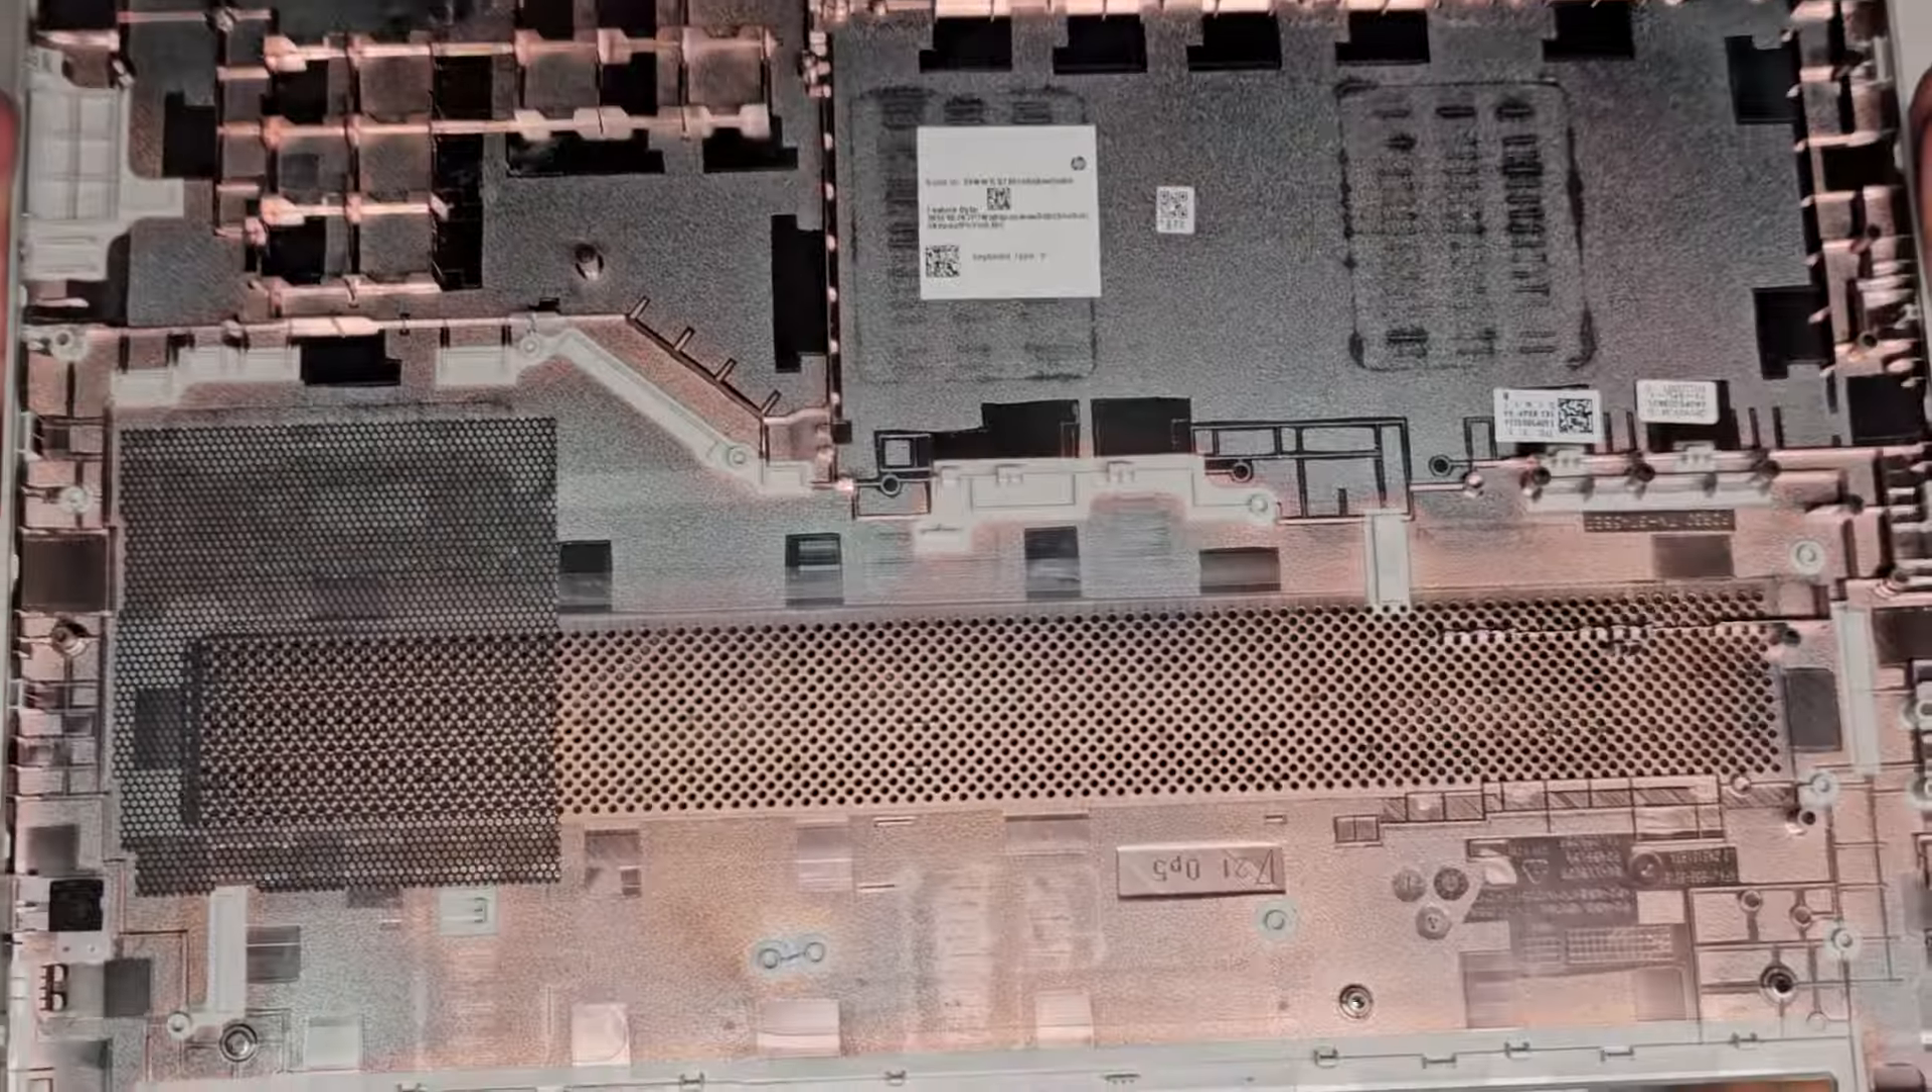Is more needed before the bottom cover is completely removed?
No.